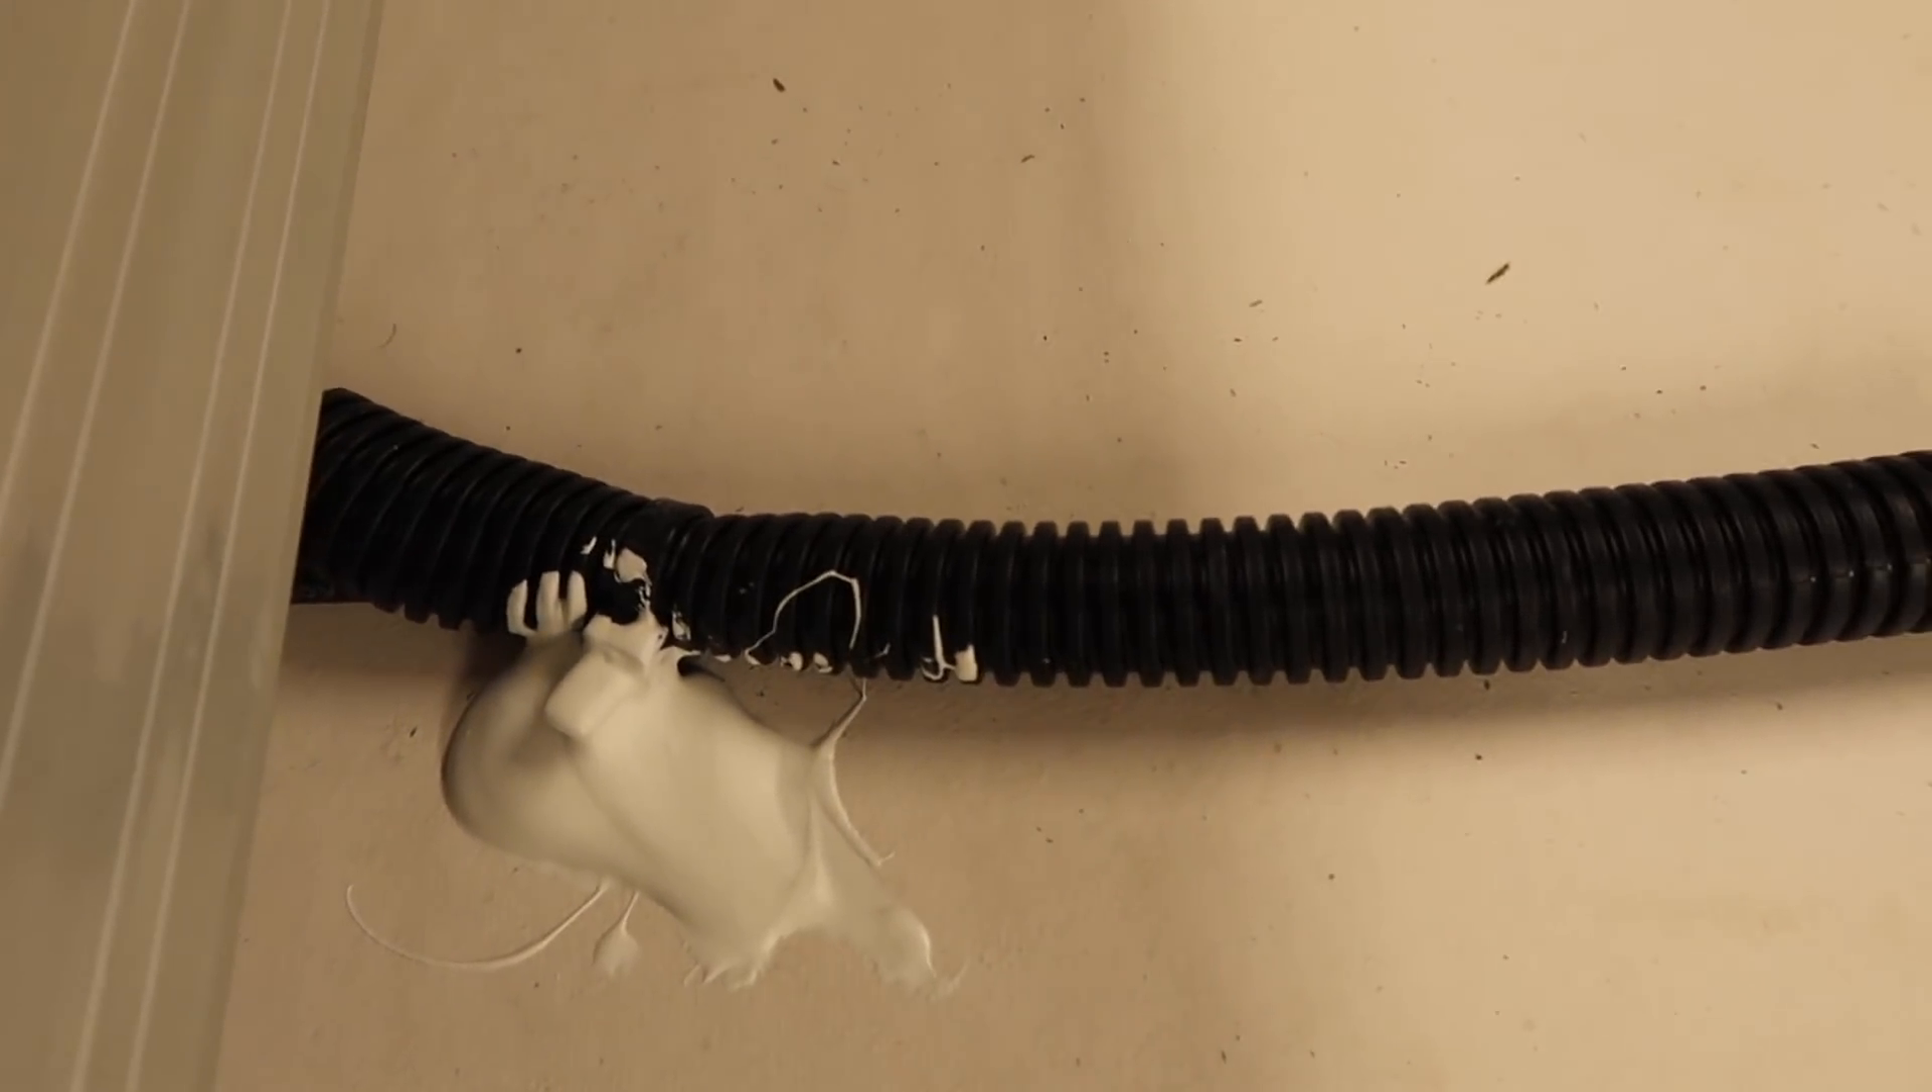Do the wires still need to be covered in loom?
No.